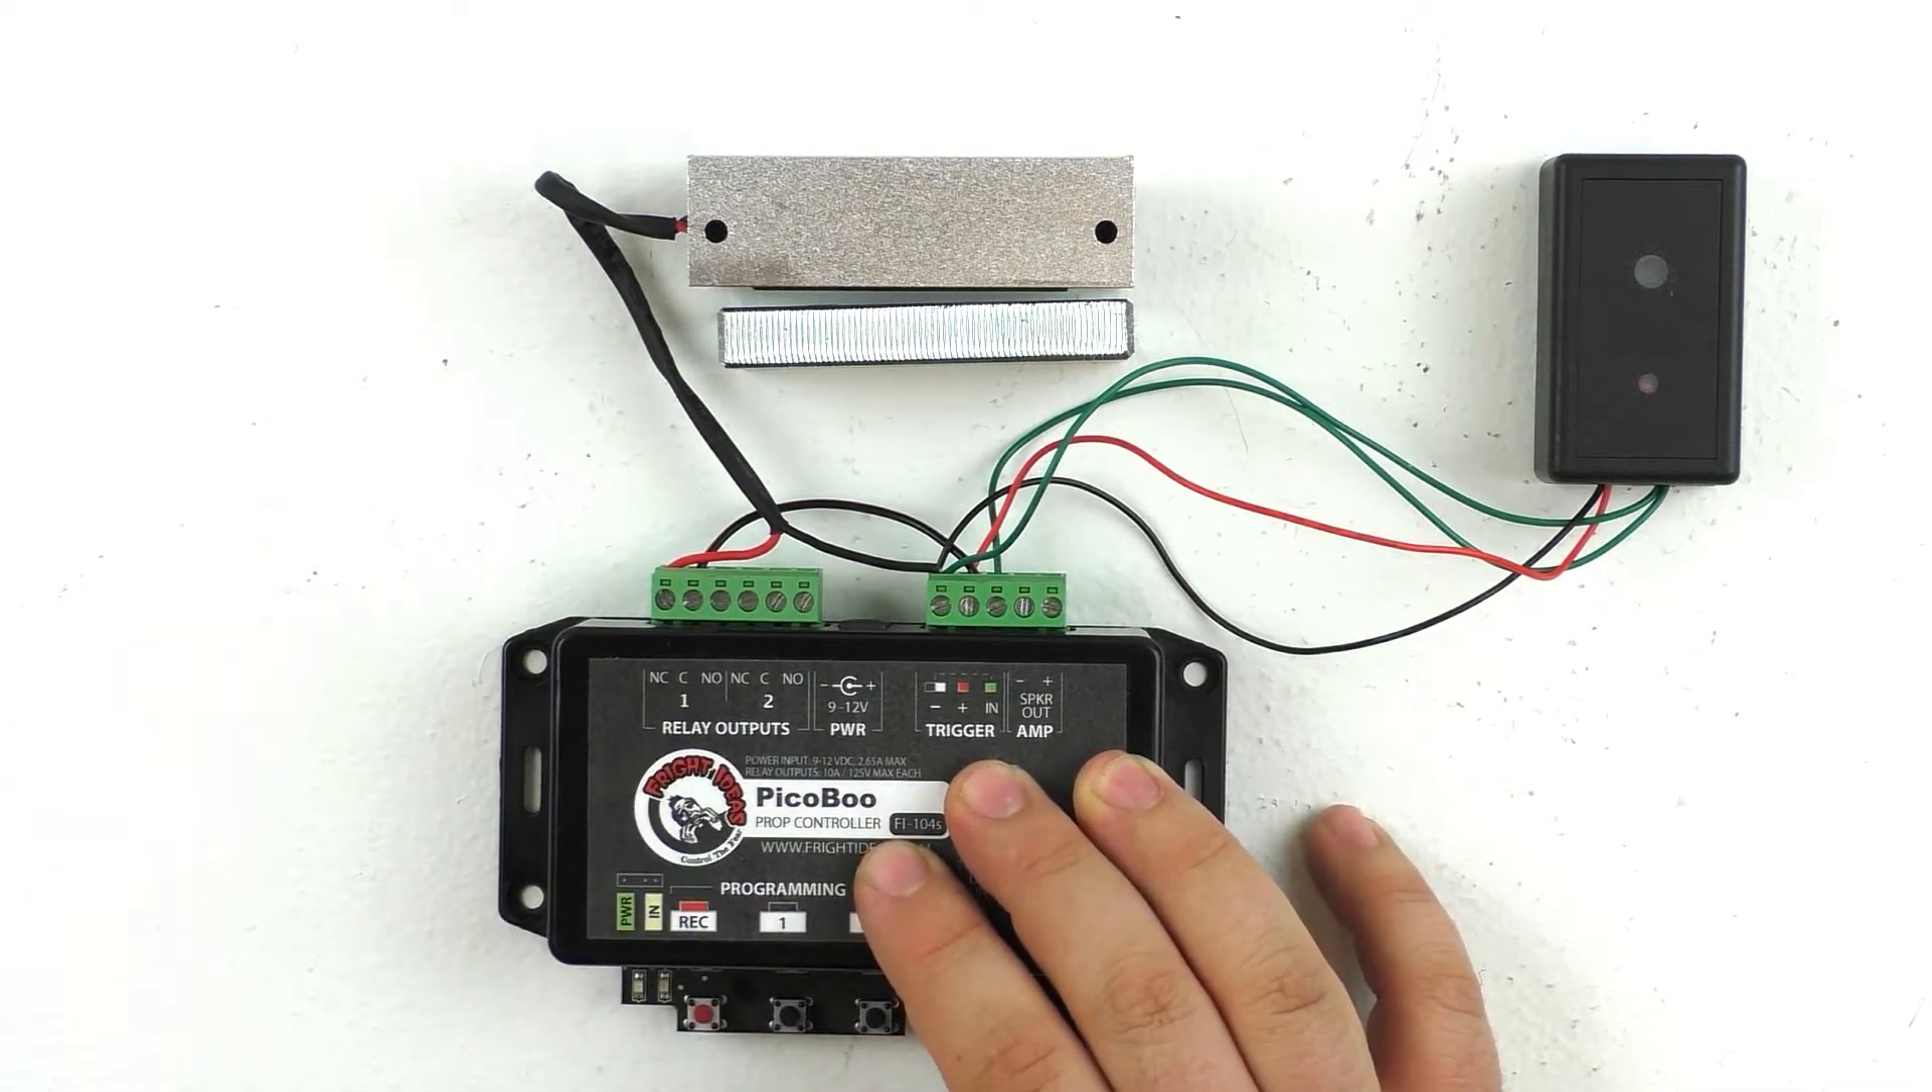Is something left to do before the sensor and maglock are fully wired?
No.